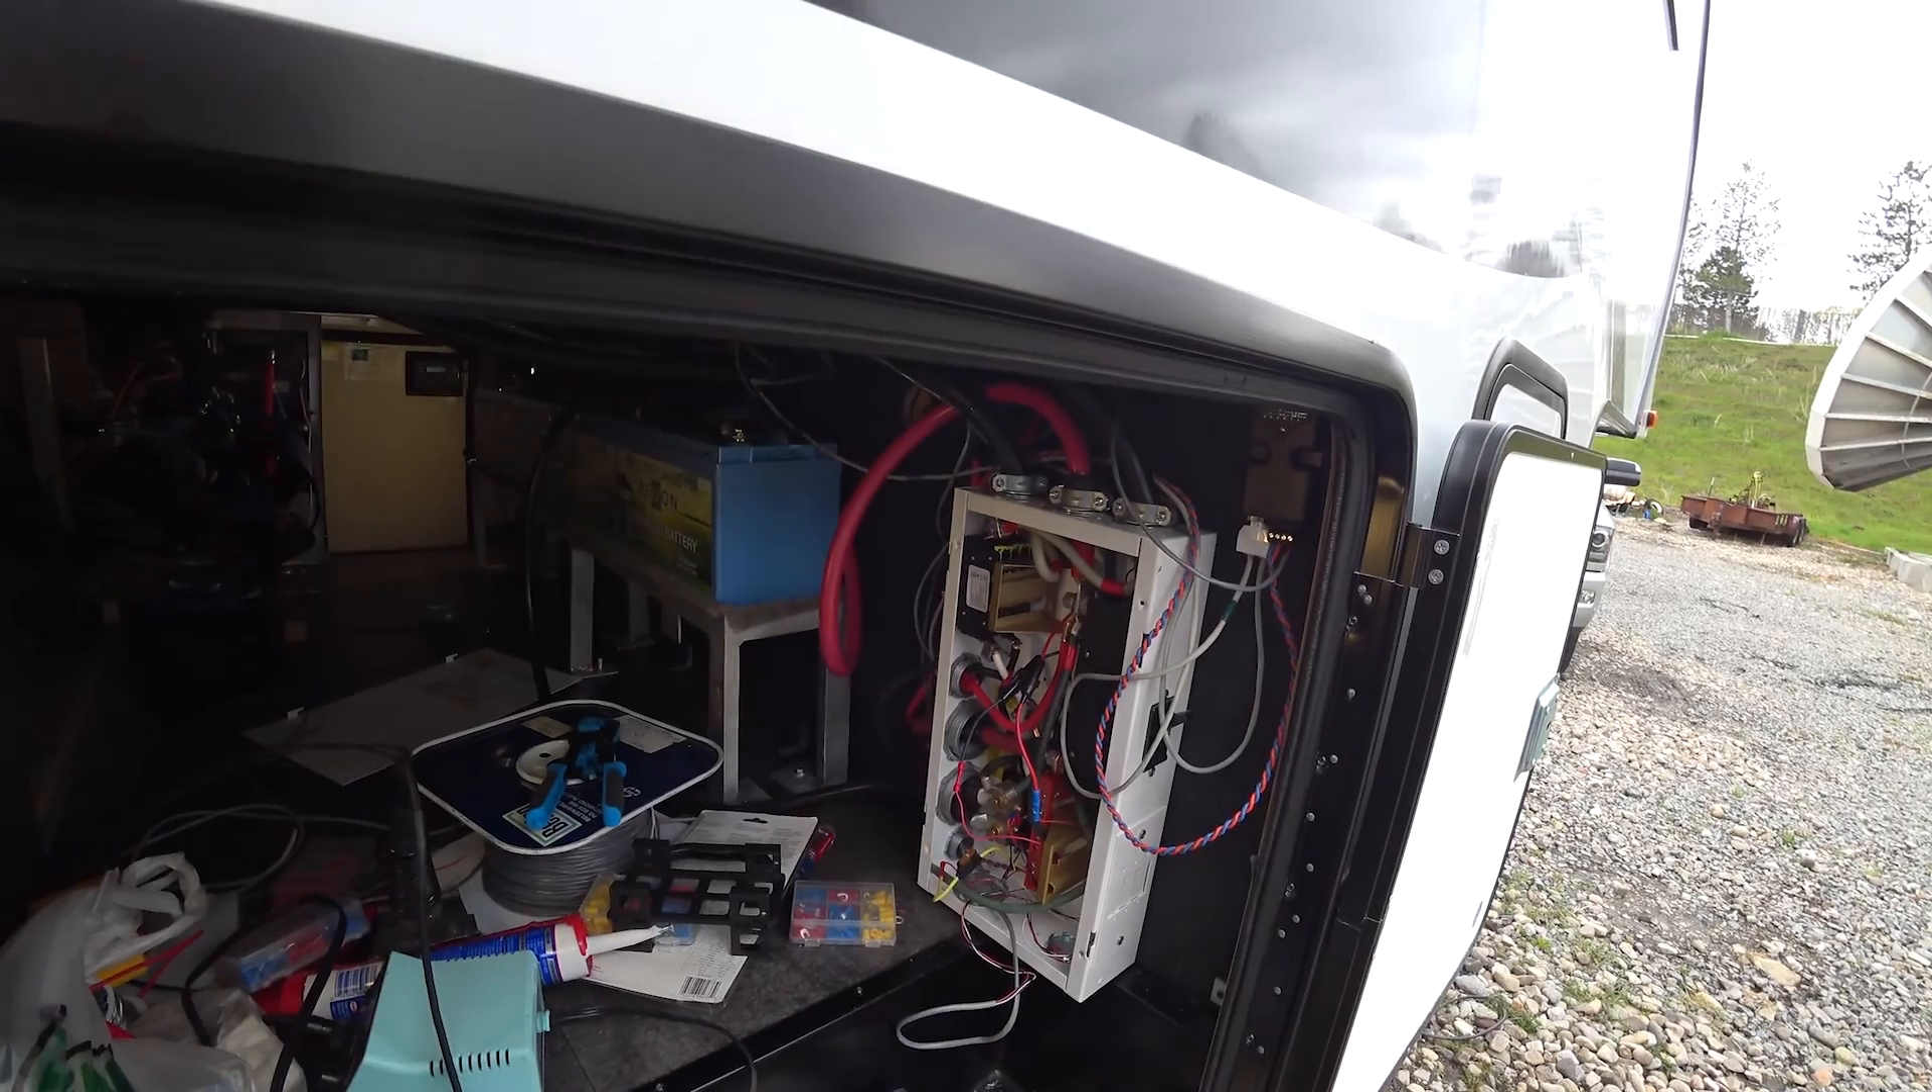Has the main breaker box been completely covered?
No.